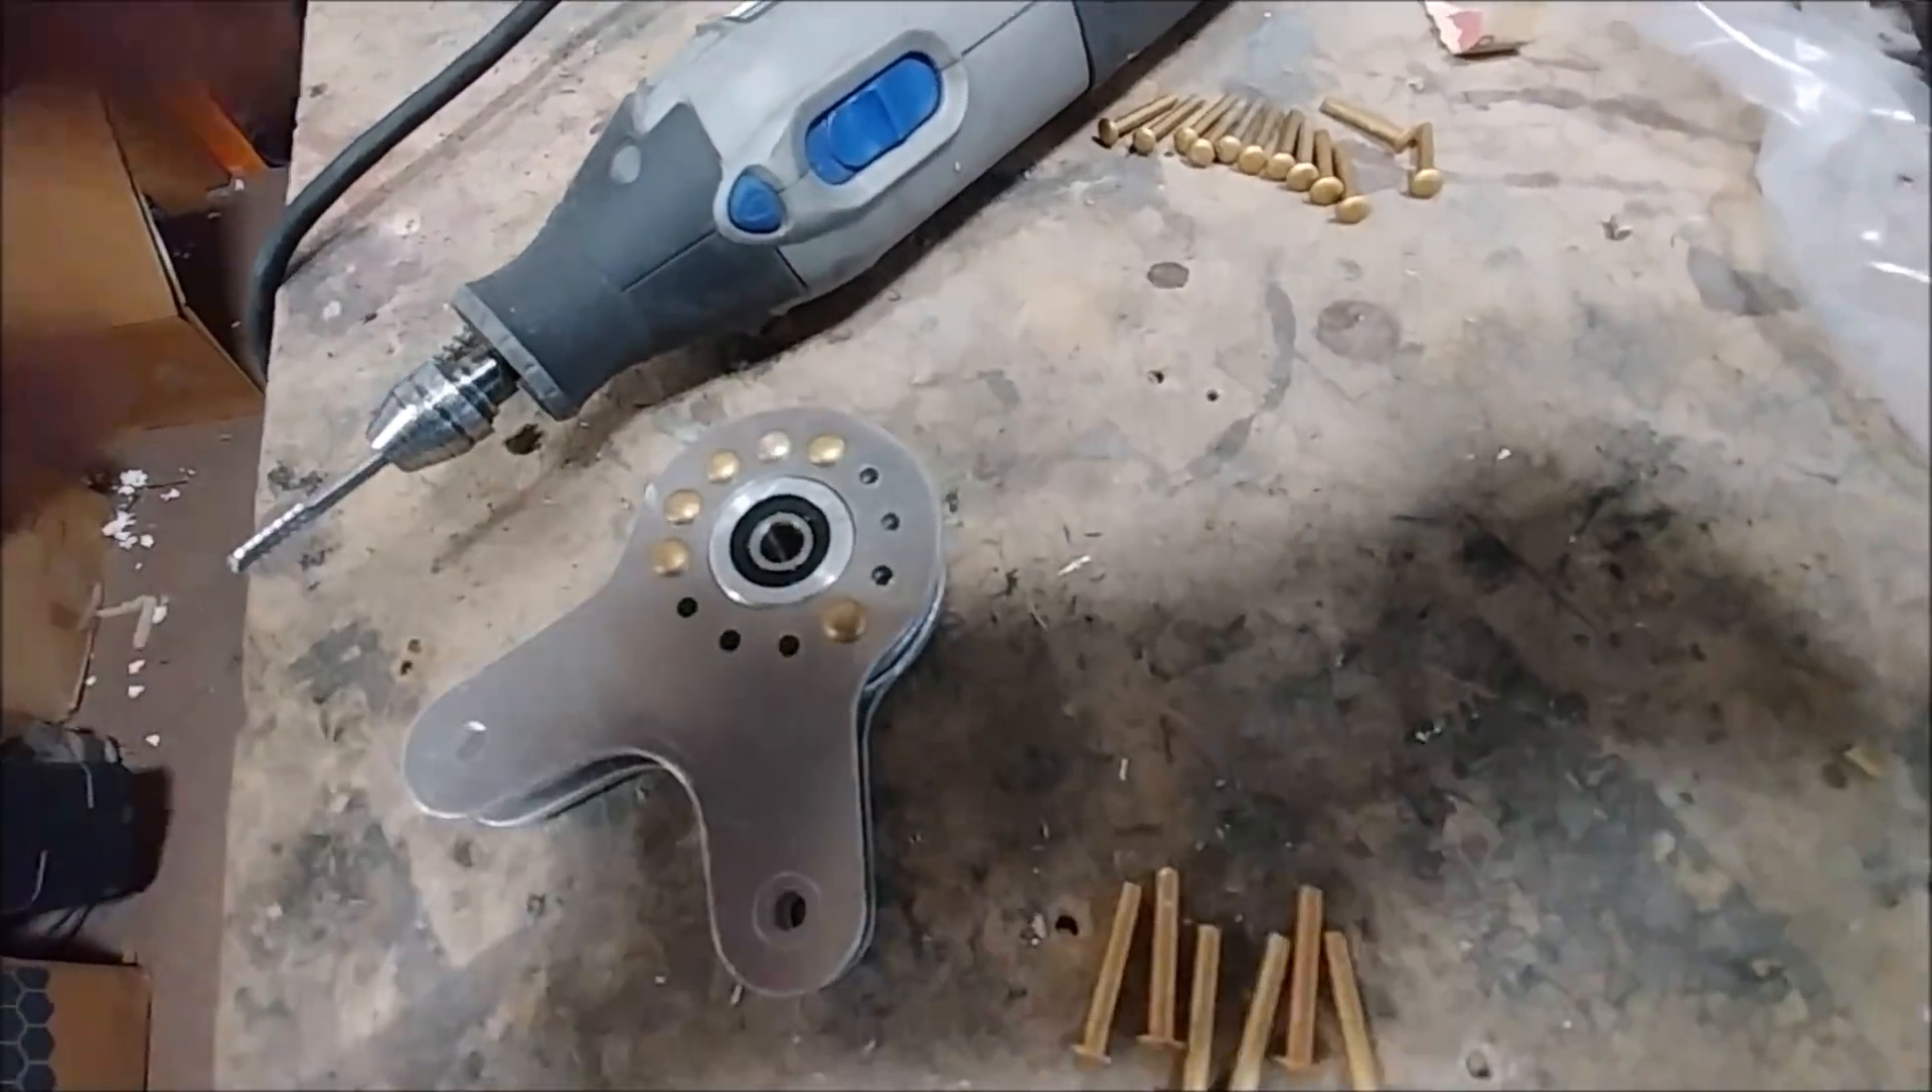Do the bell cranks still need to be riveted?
Yes.